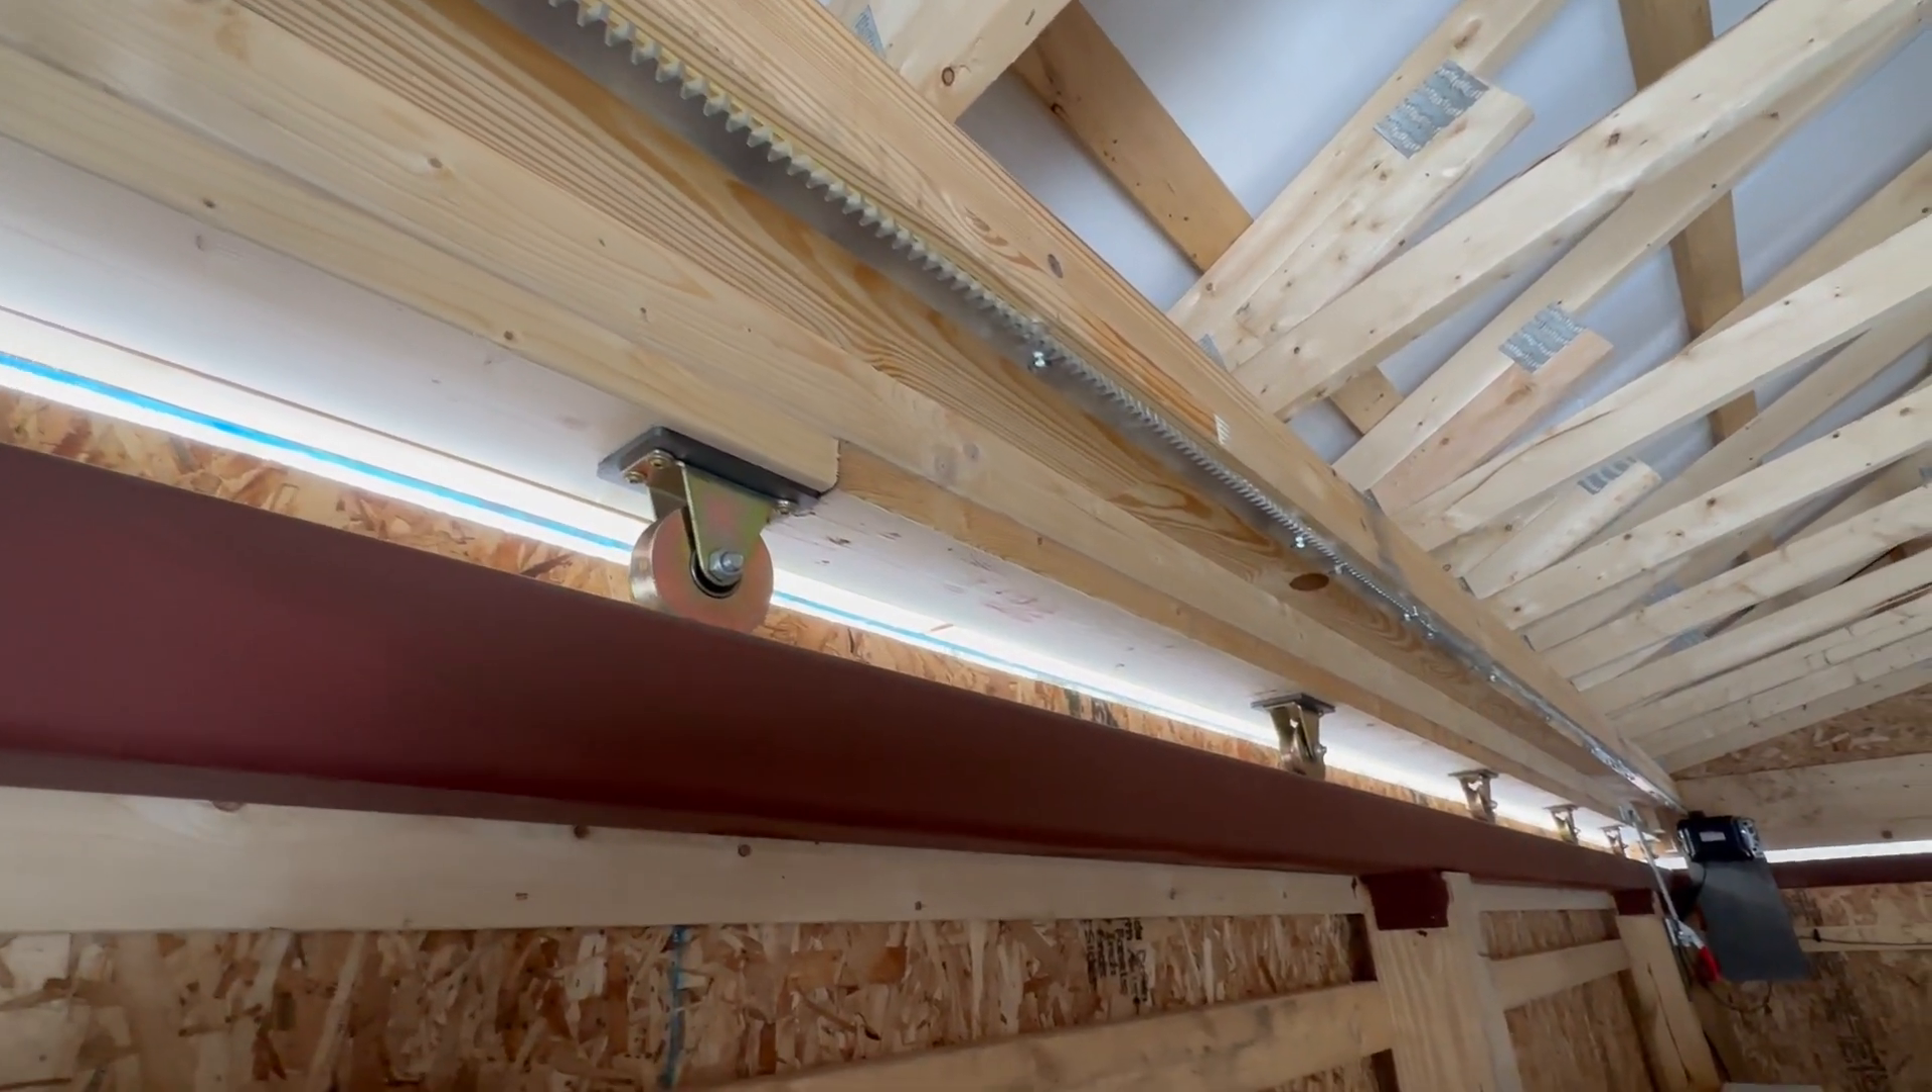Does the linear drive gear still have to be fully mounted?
No.